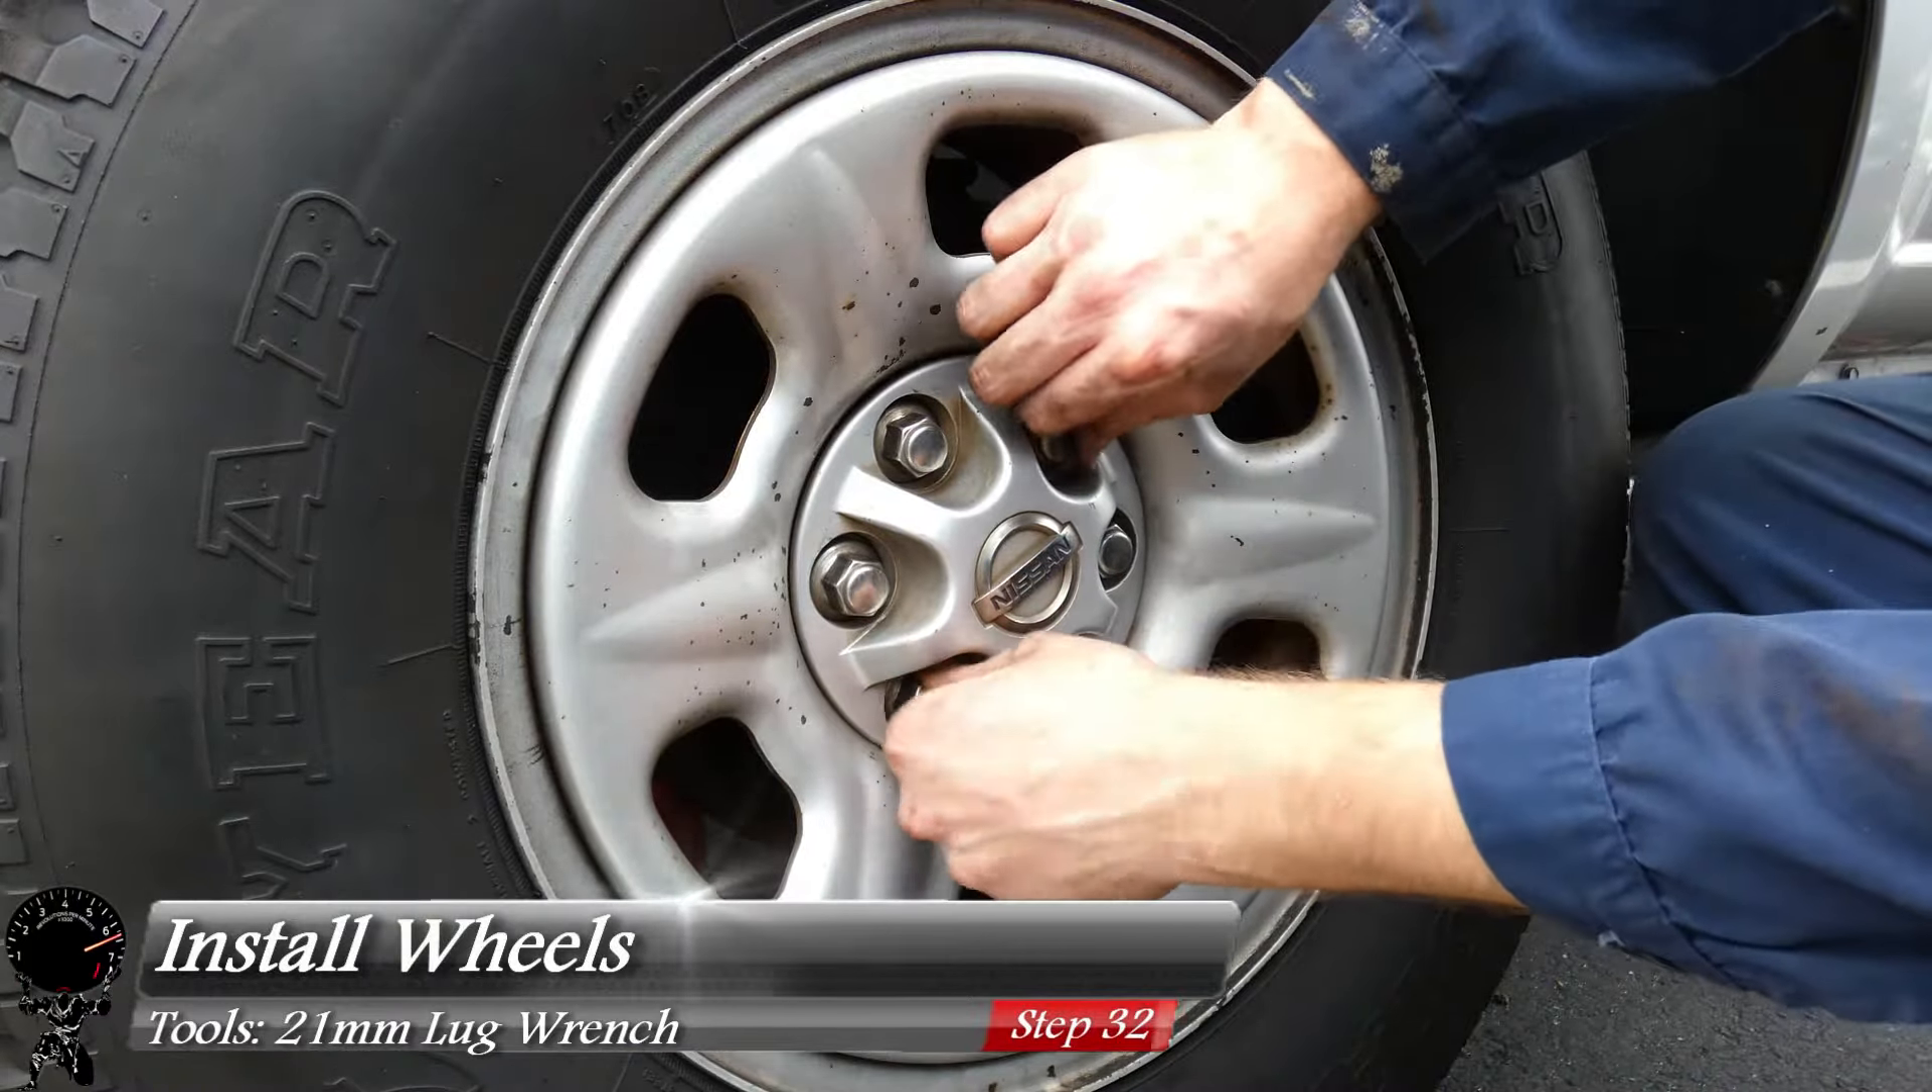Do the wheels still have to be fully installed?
Yes.